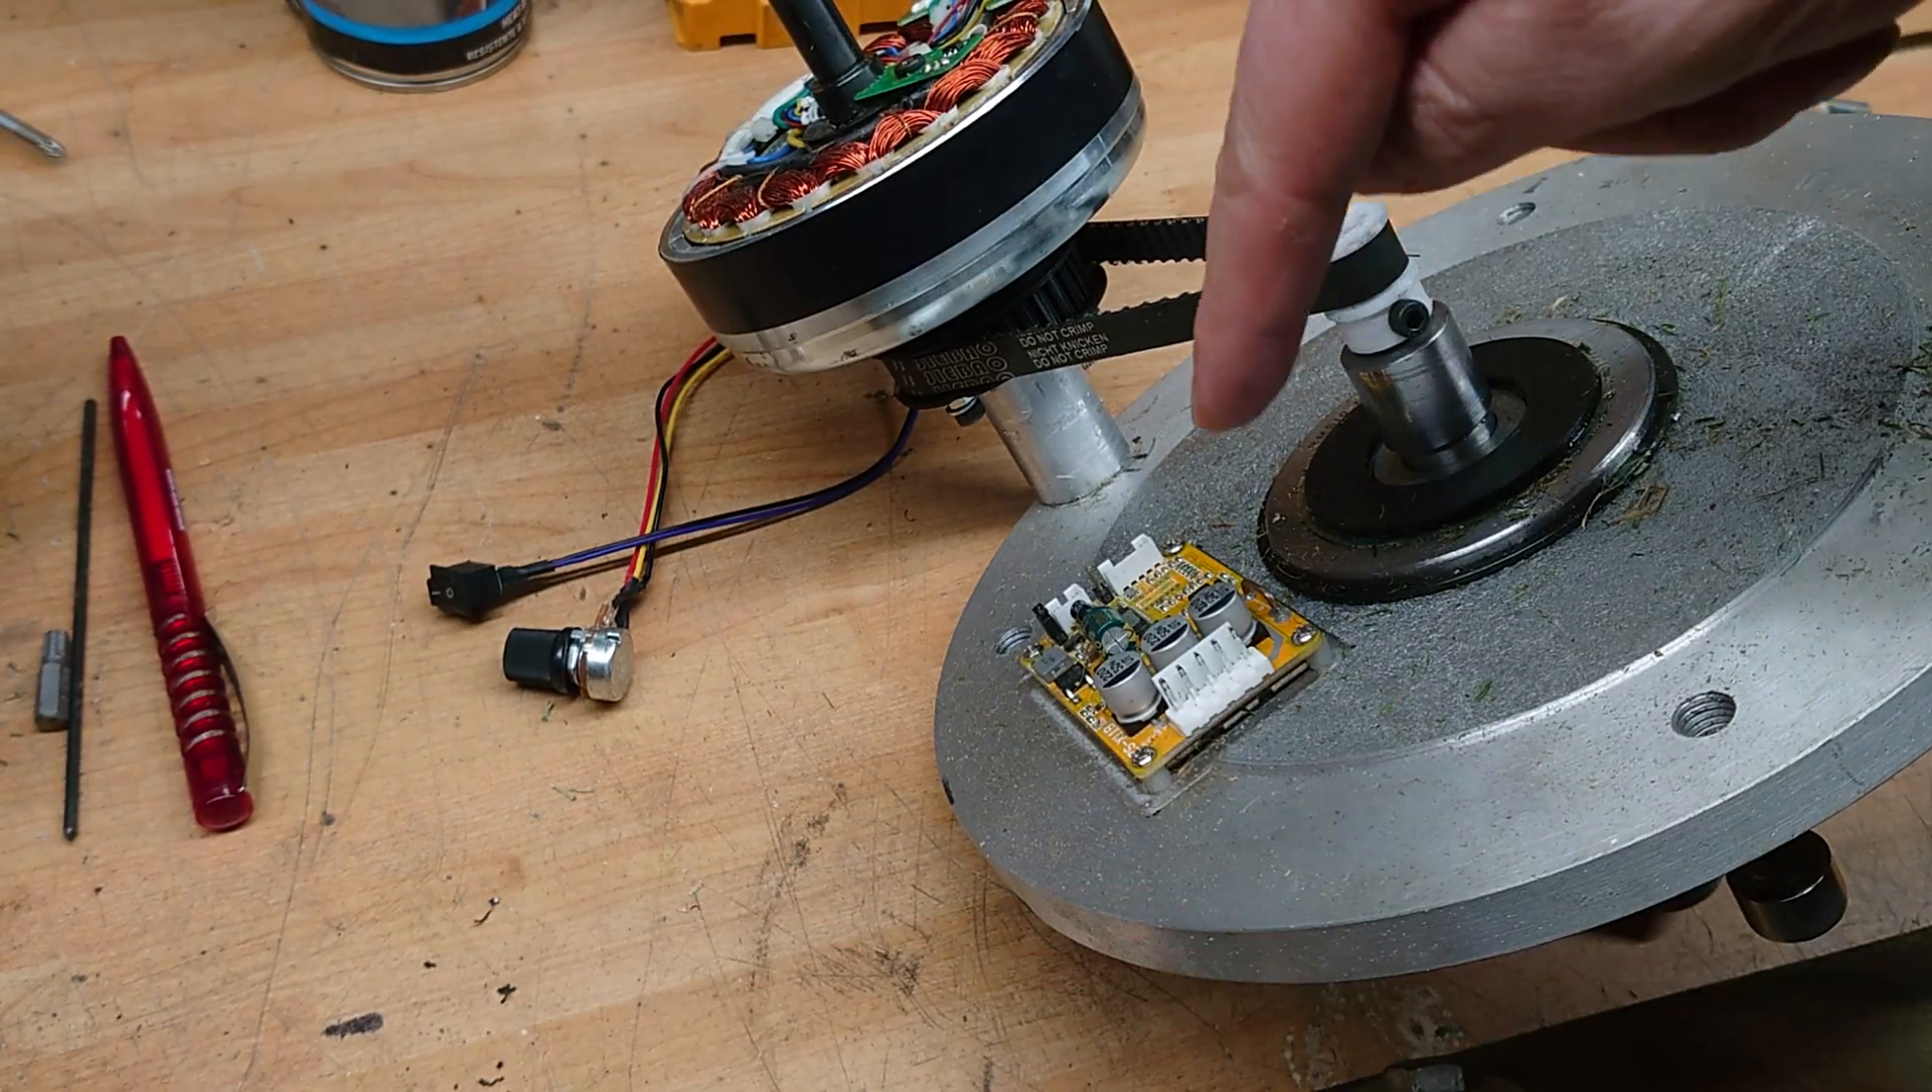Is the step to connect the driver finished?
No.